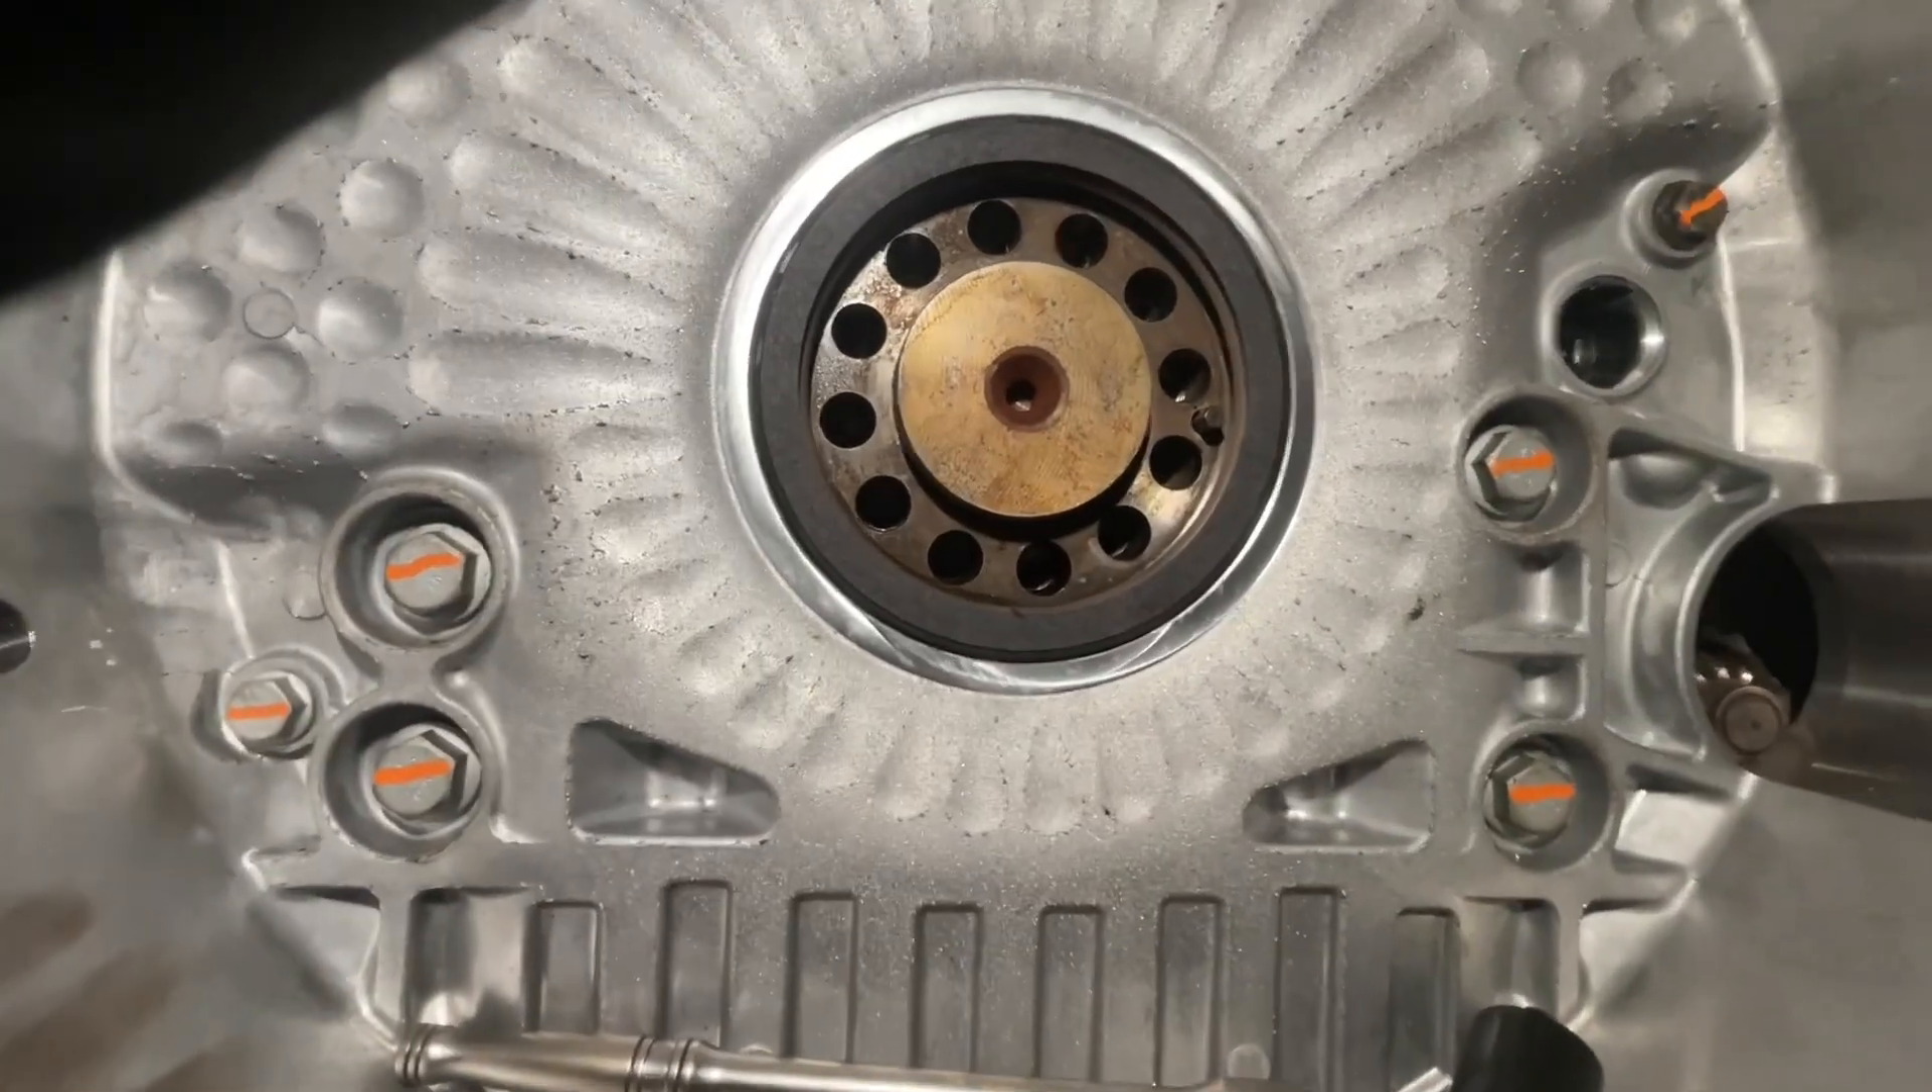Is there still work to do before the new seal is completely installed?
No.